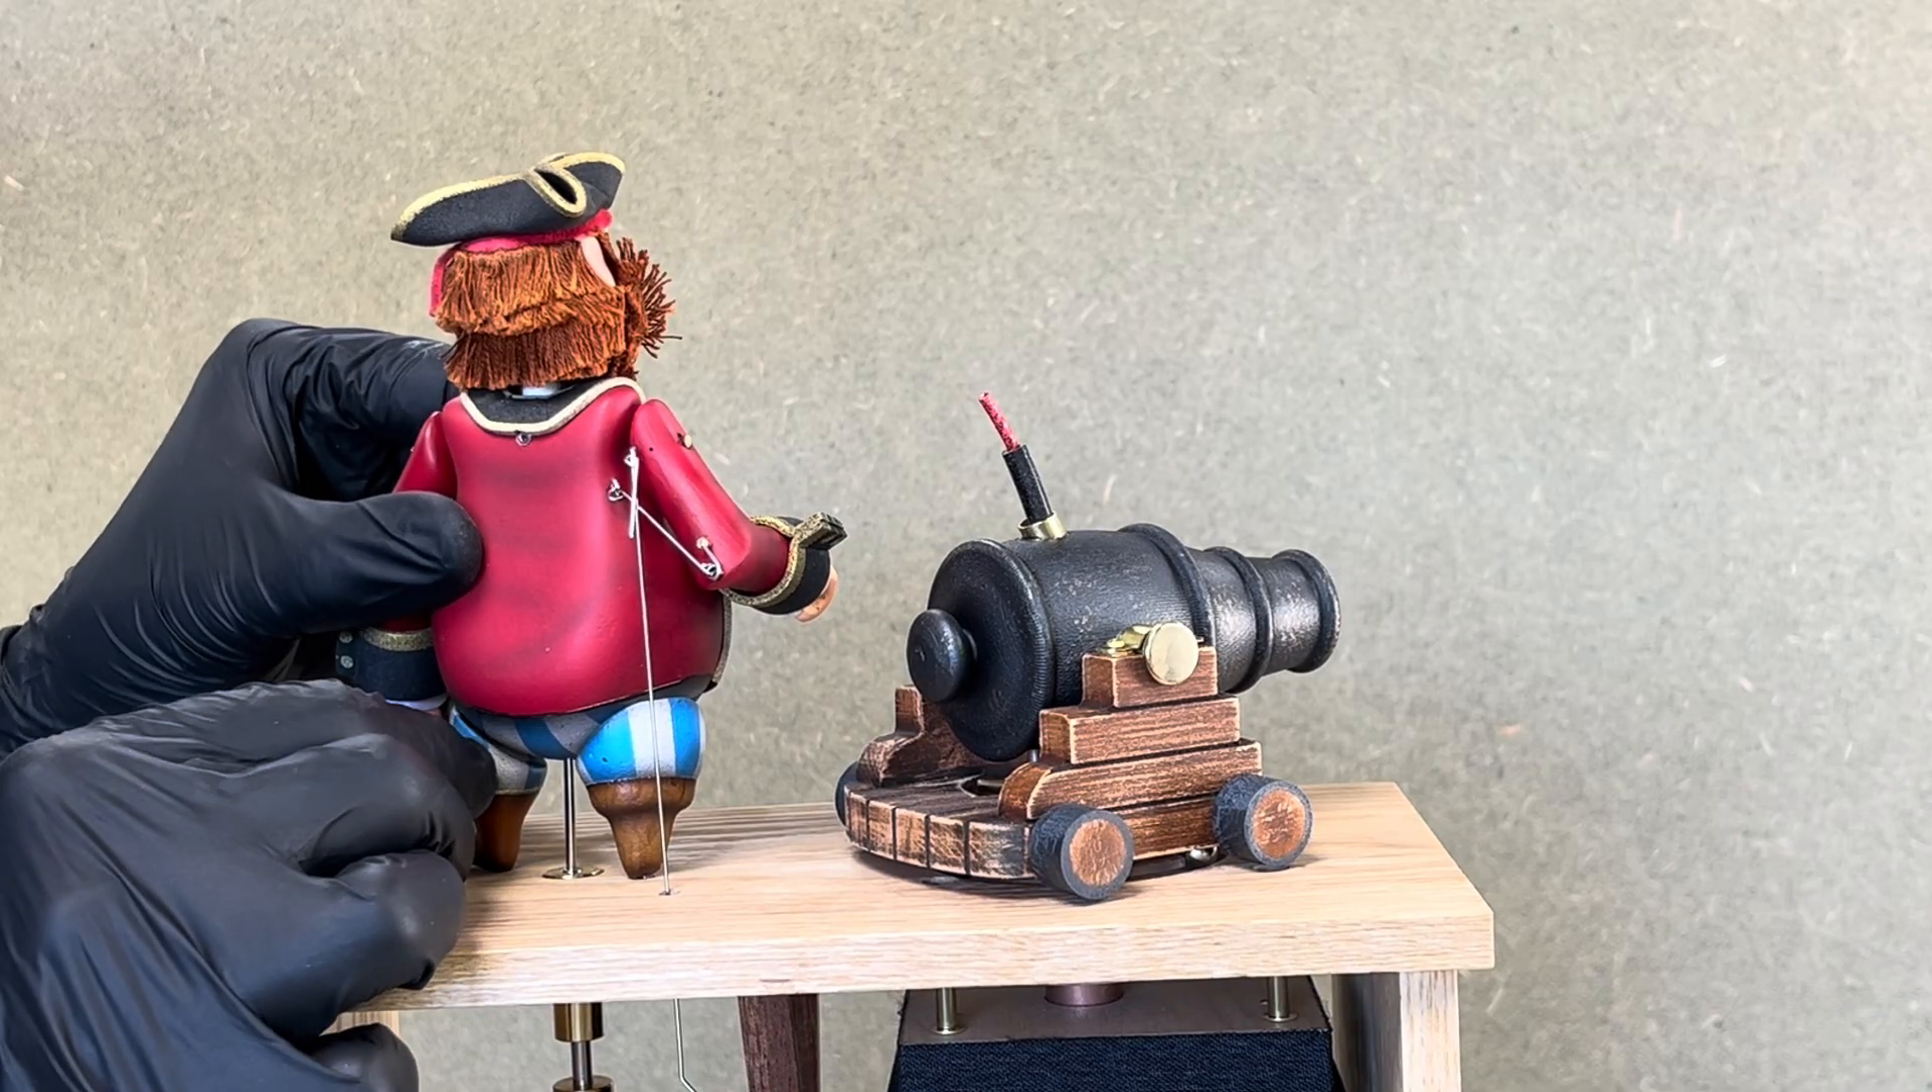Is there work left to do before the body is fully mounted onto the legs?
No.